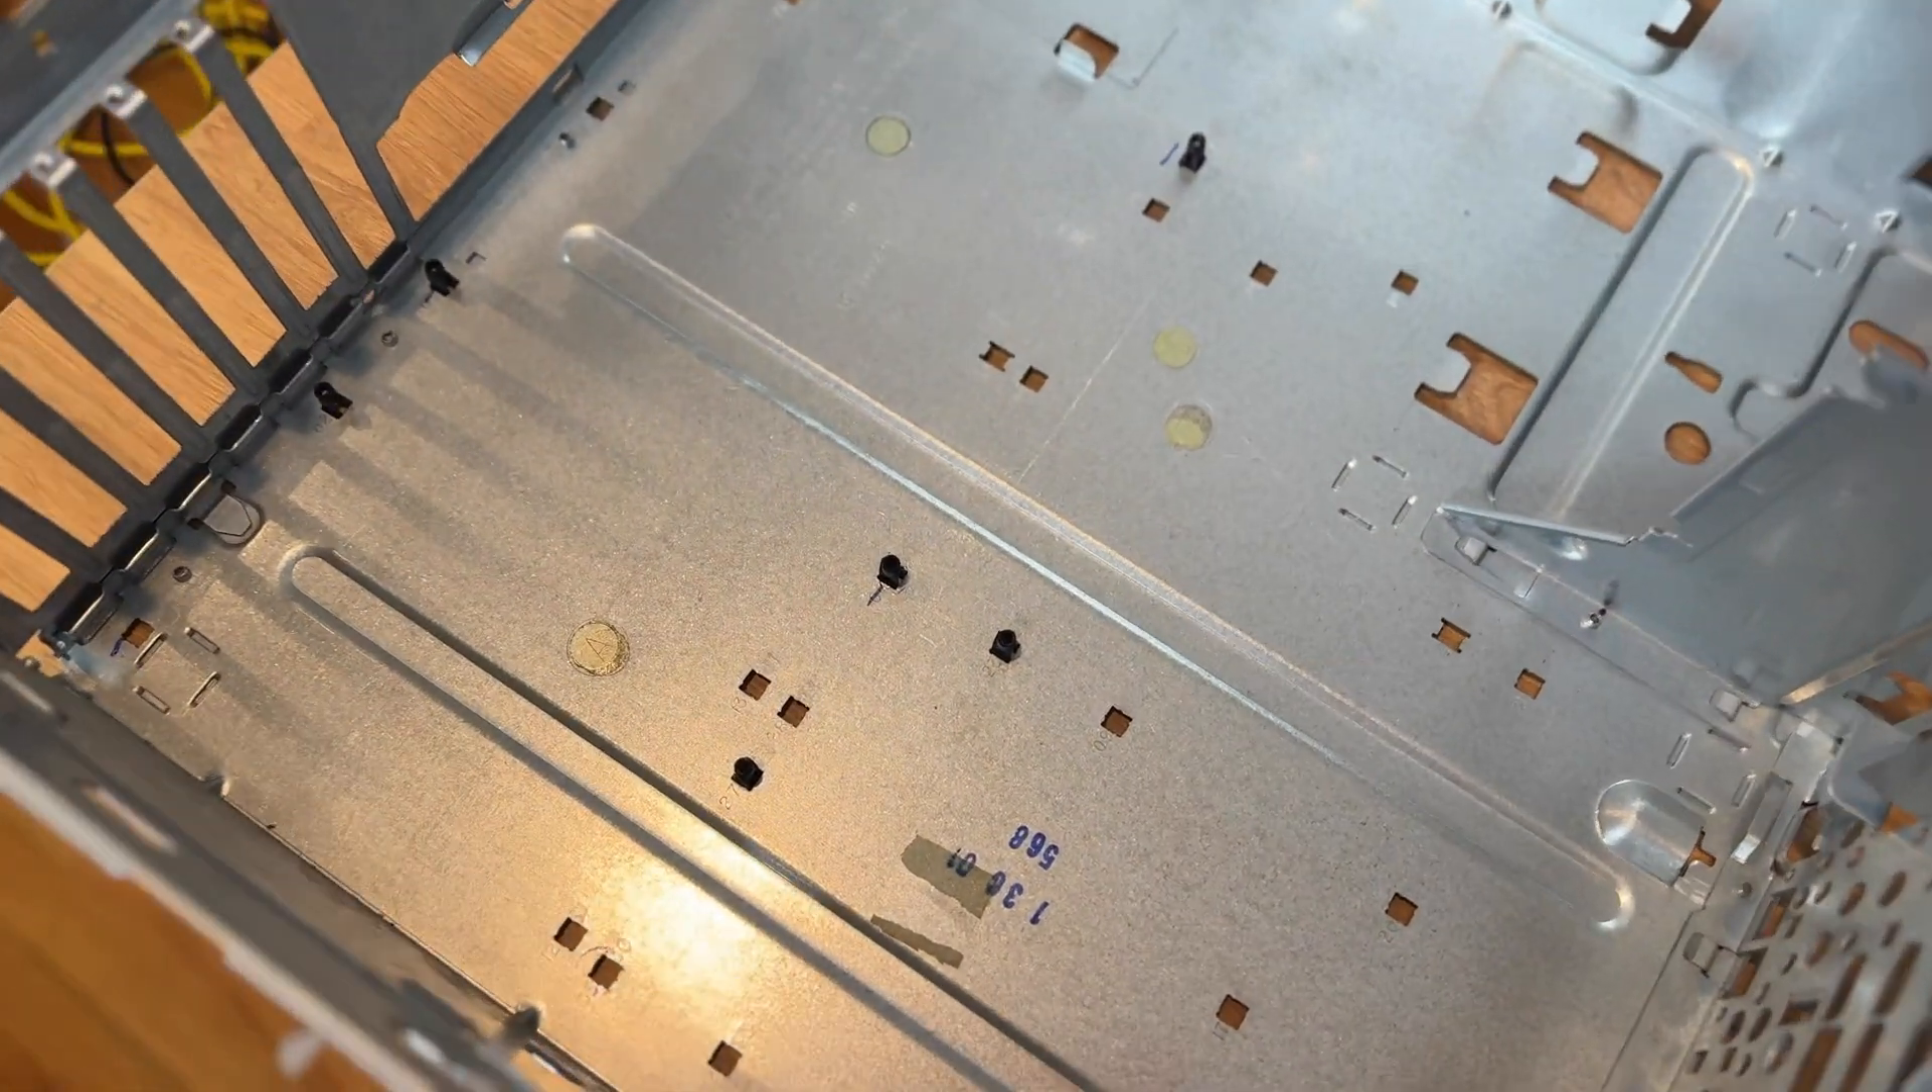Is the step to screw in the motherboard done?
No.